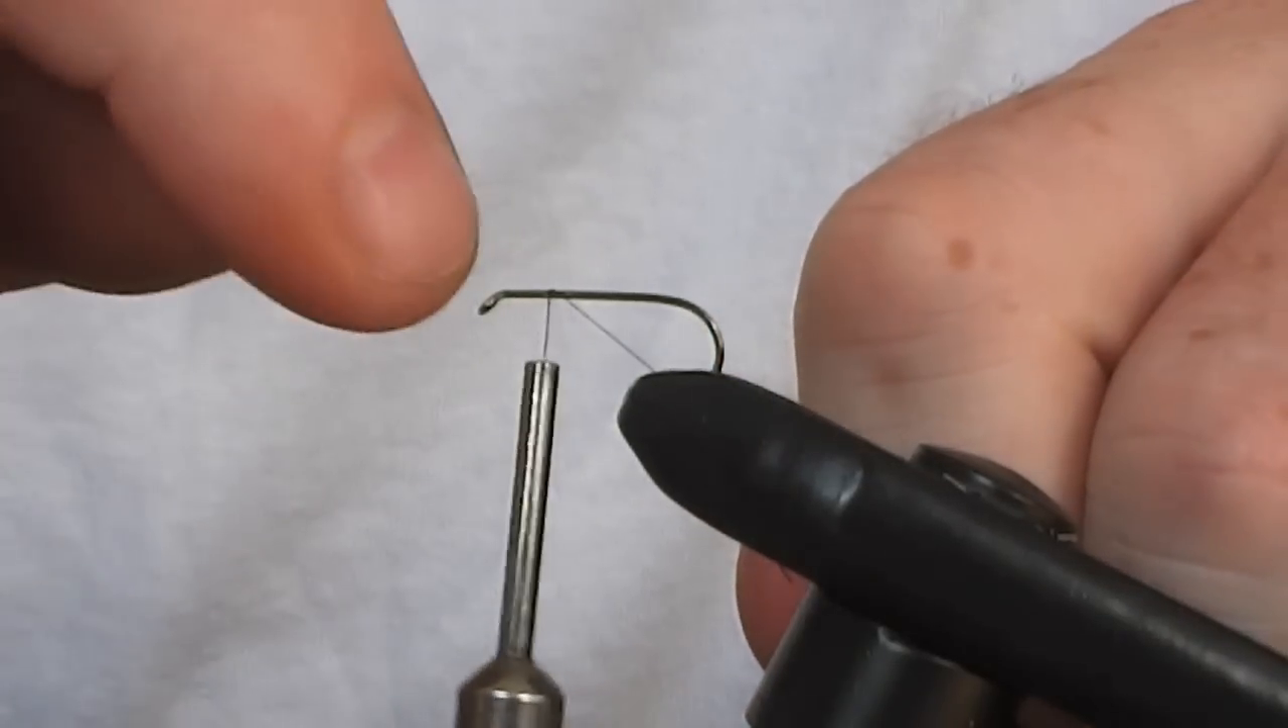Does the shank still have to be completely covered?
Yes.